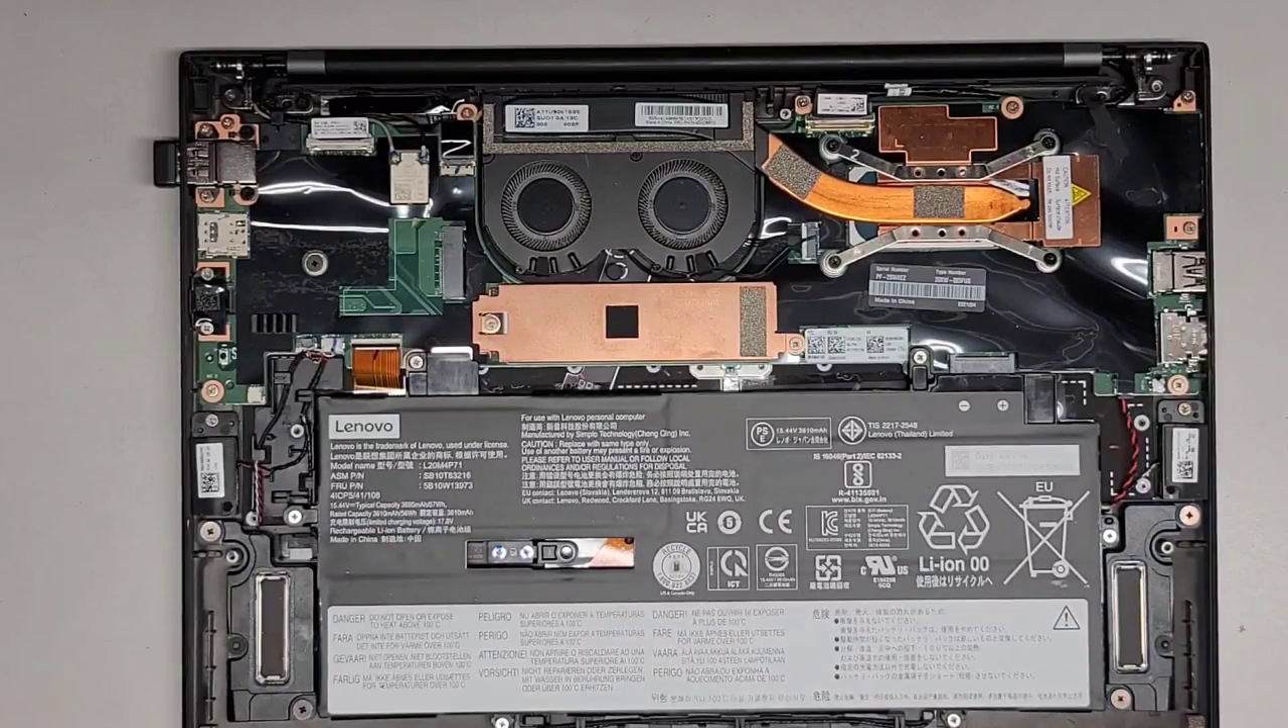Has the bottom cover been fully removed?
Yes.